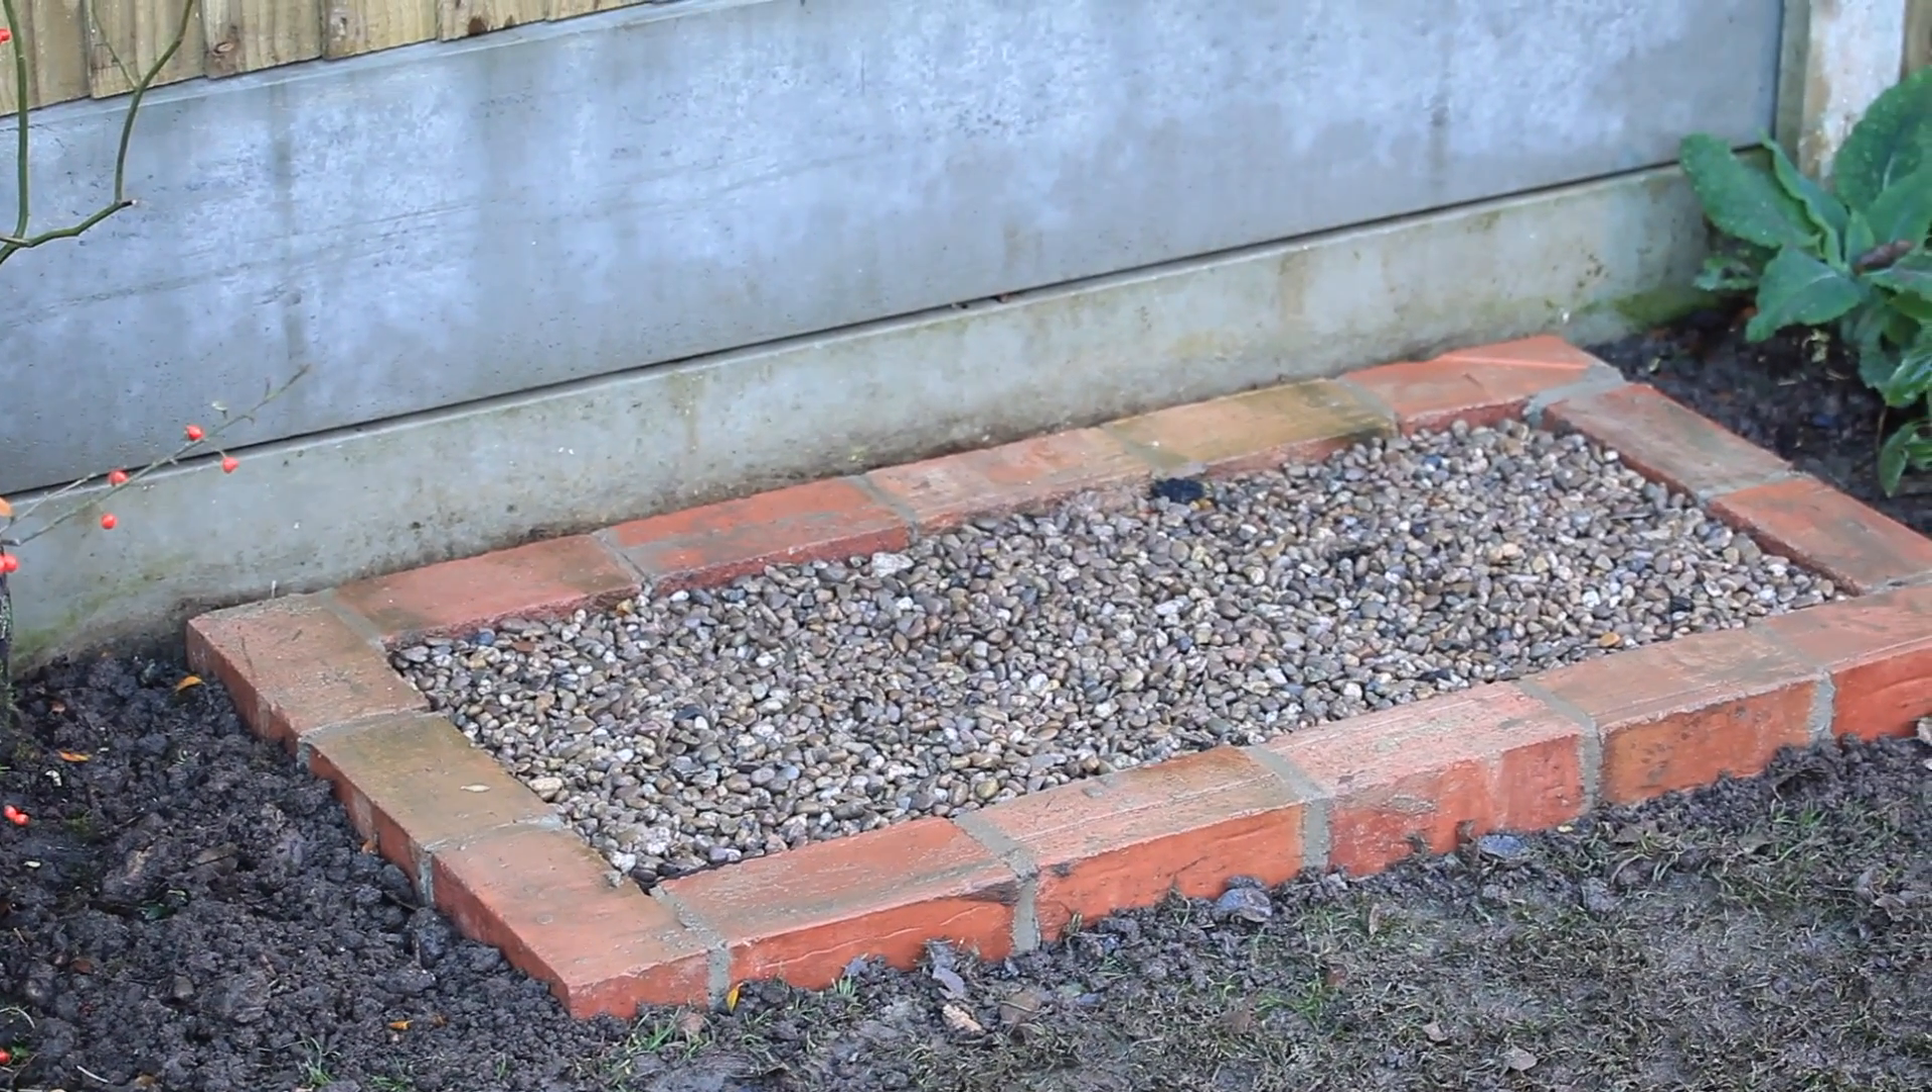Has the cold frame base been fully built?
Yes.